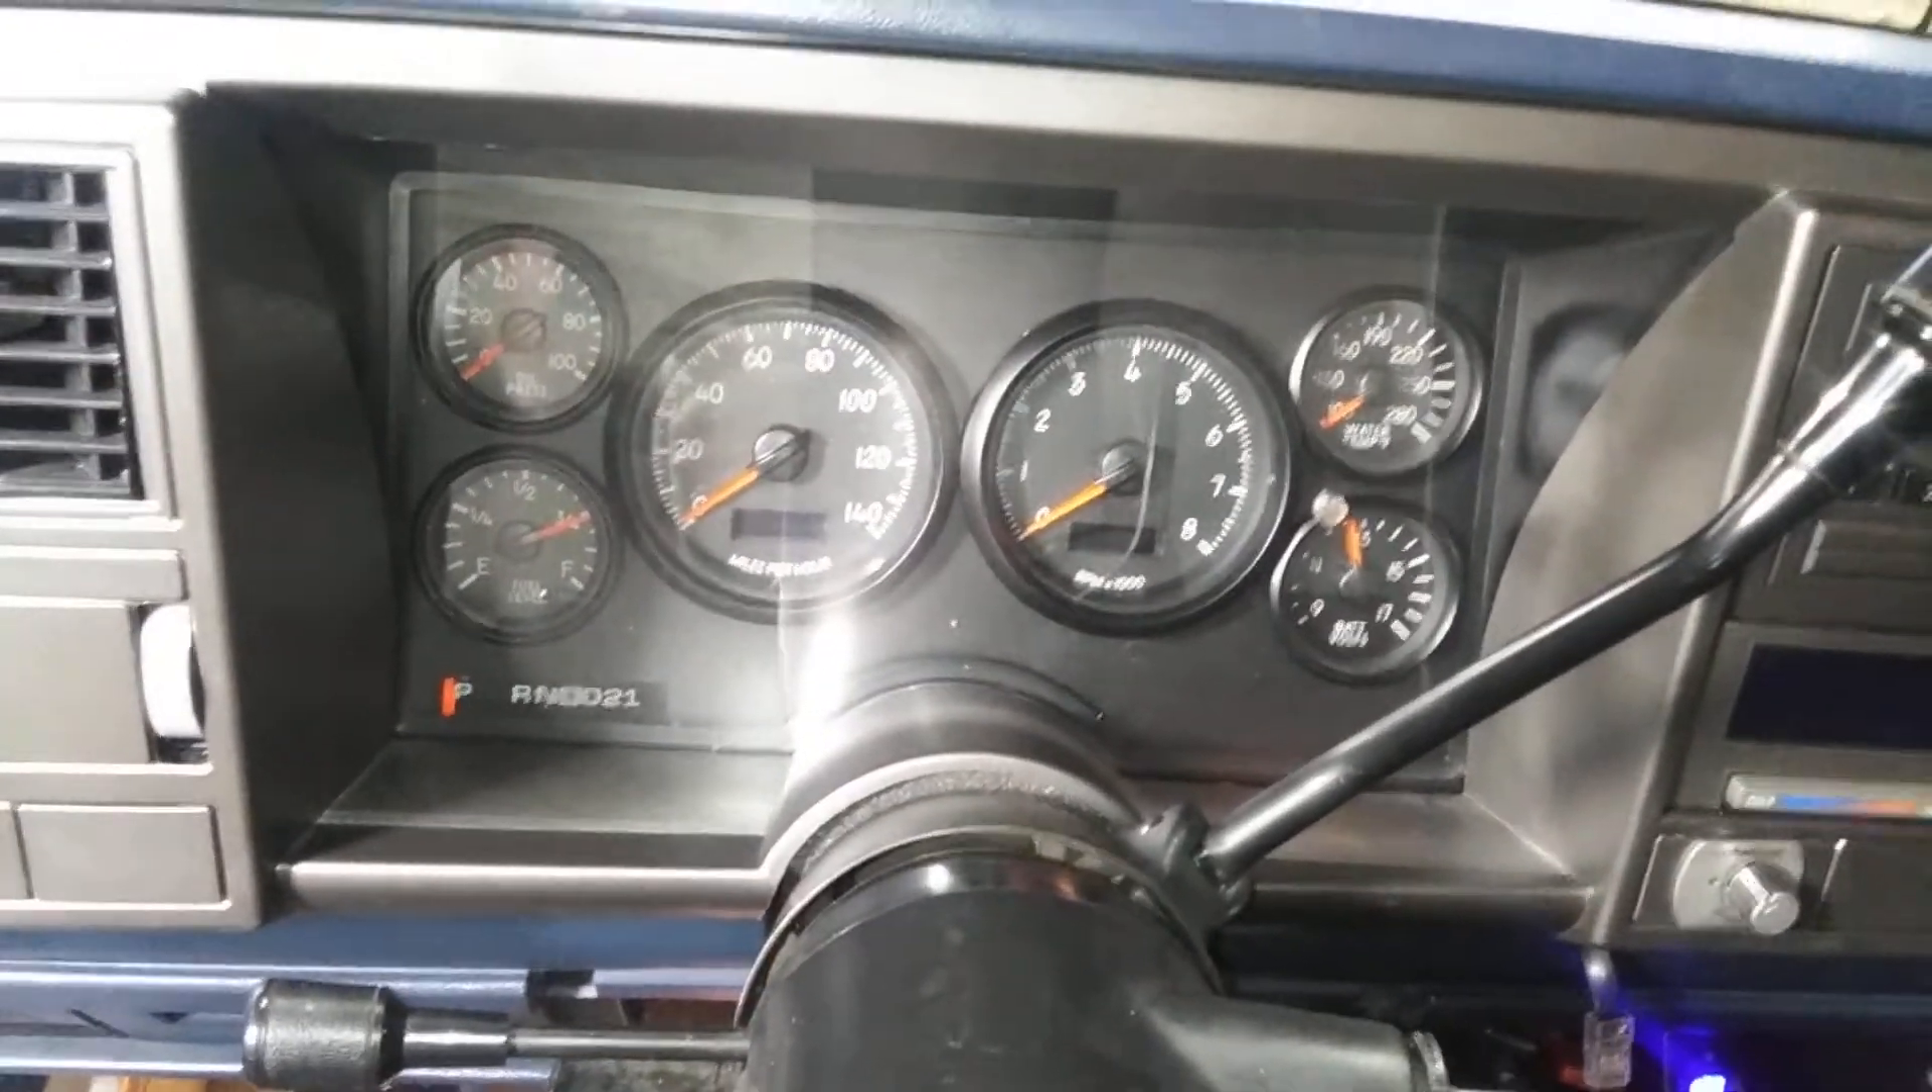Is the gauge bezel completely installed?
Yes.